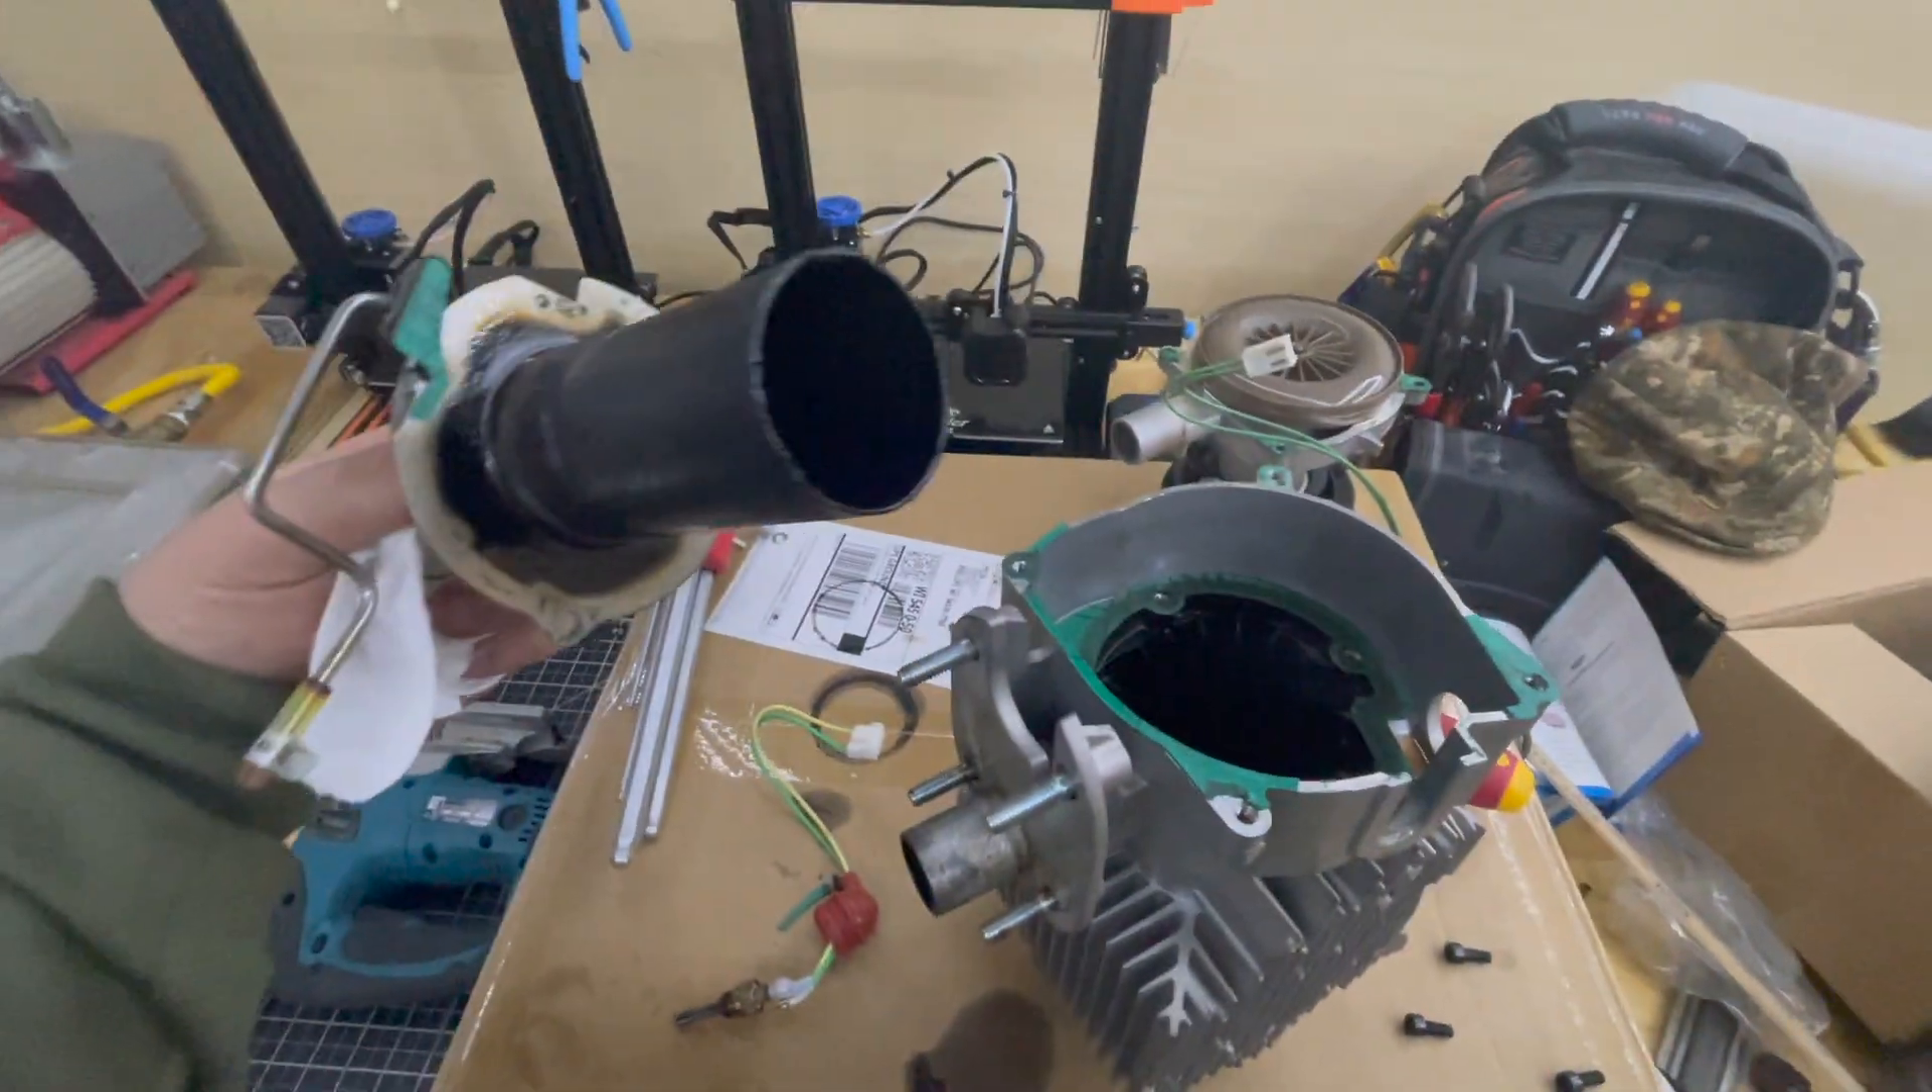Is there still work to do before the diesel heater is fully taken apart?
No.